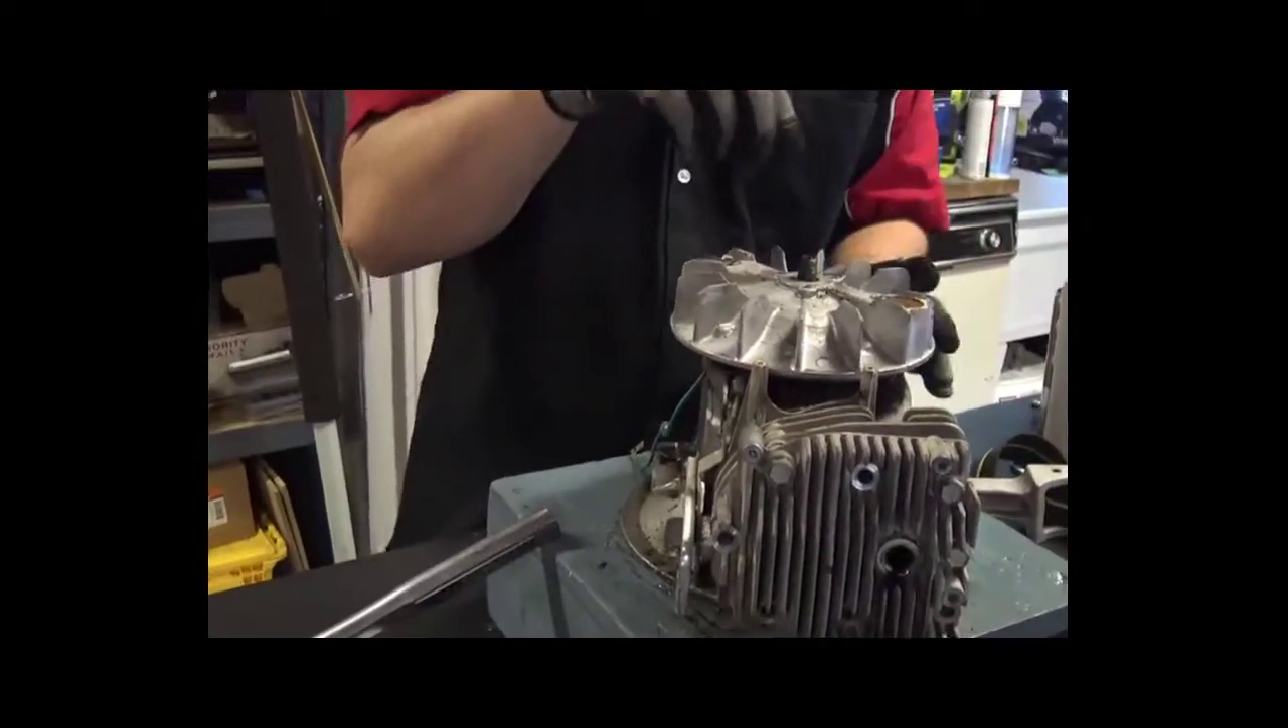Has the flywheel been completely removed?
No.